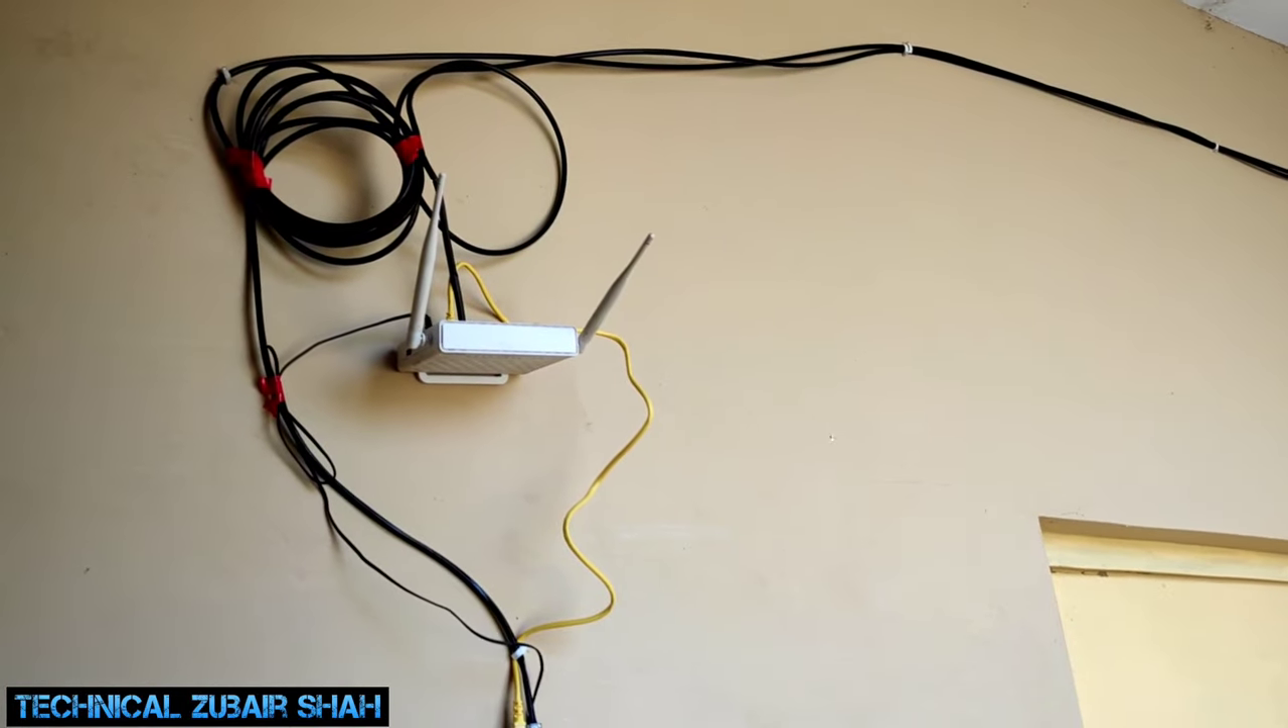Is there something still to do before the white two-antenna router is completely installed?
No.